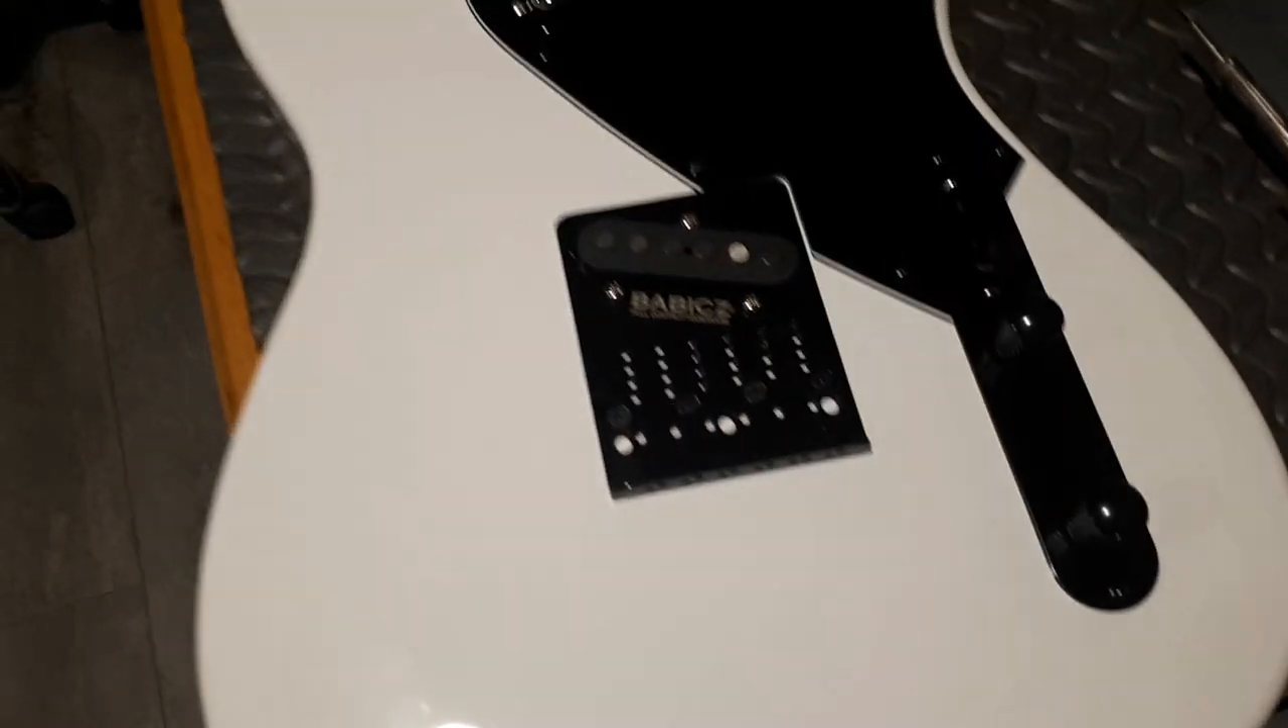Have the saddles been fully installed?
No.